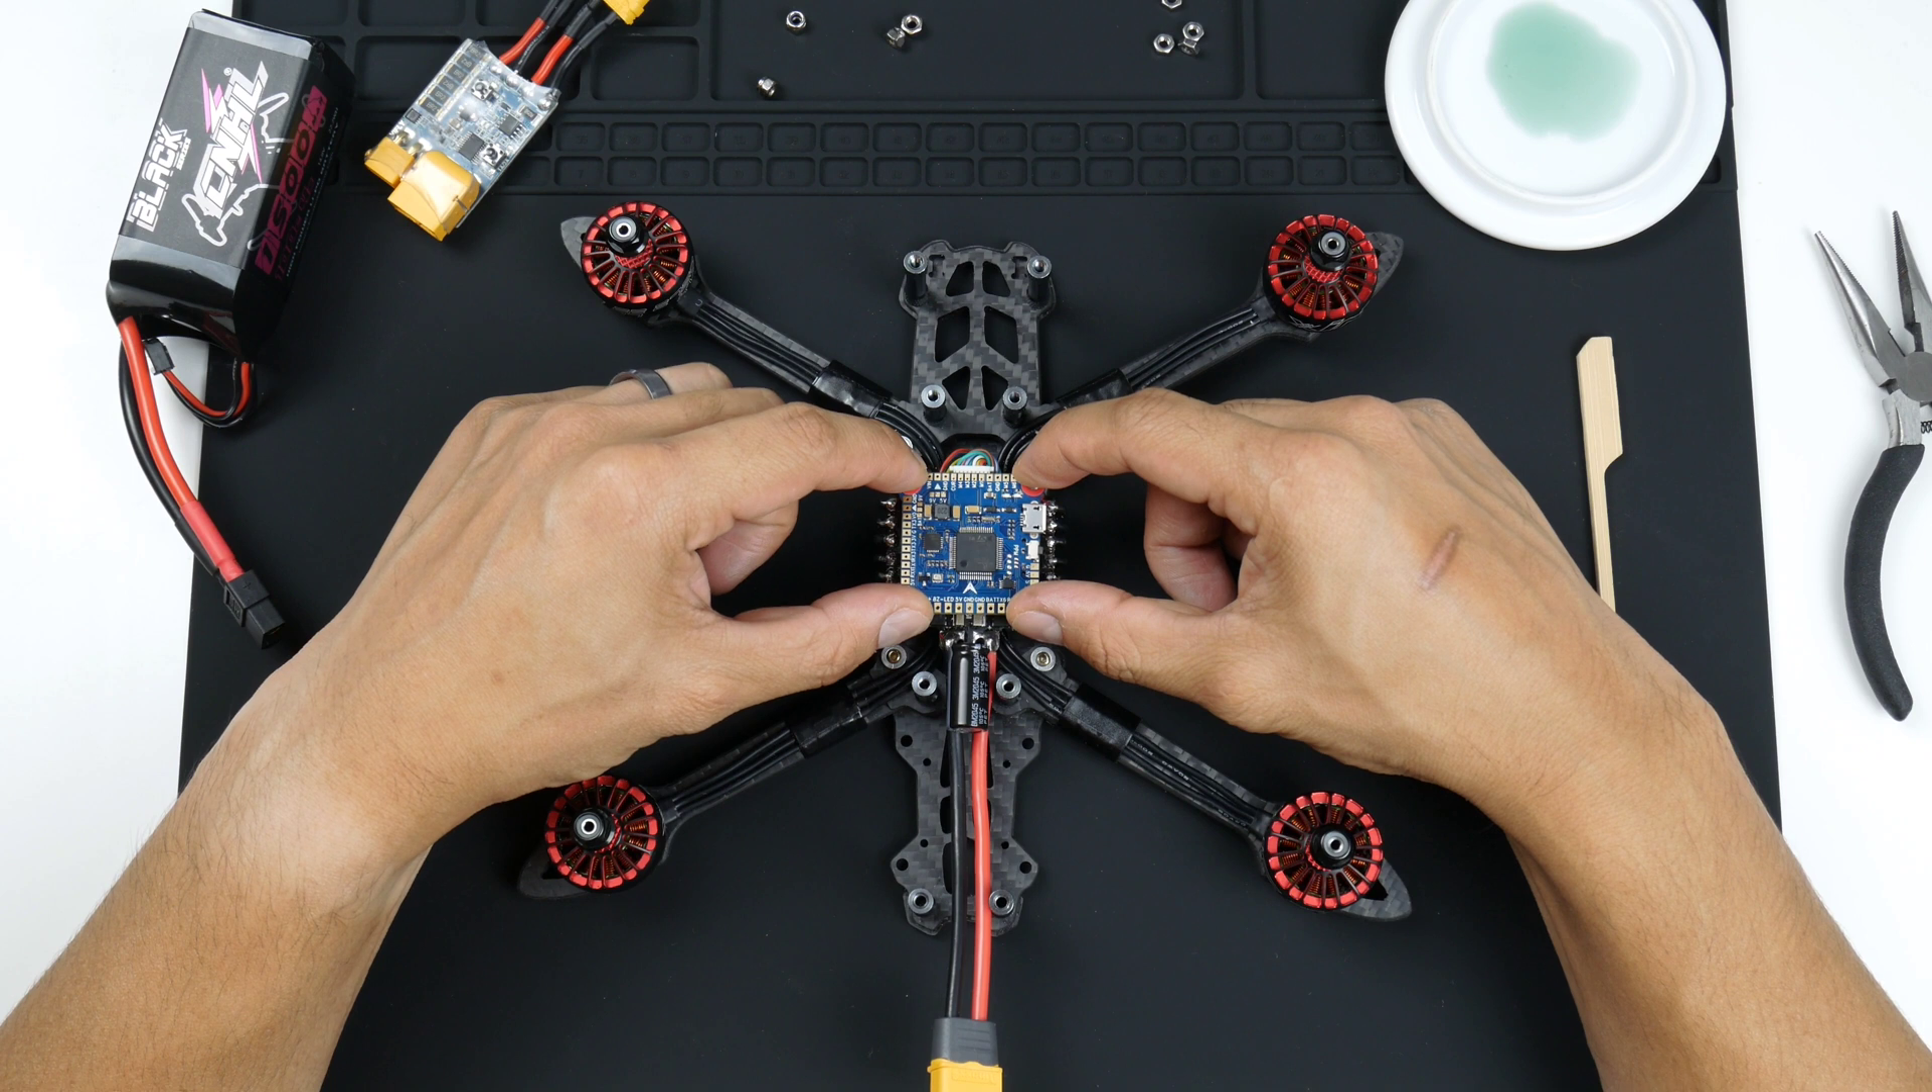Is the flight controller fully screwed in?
No.